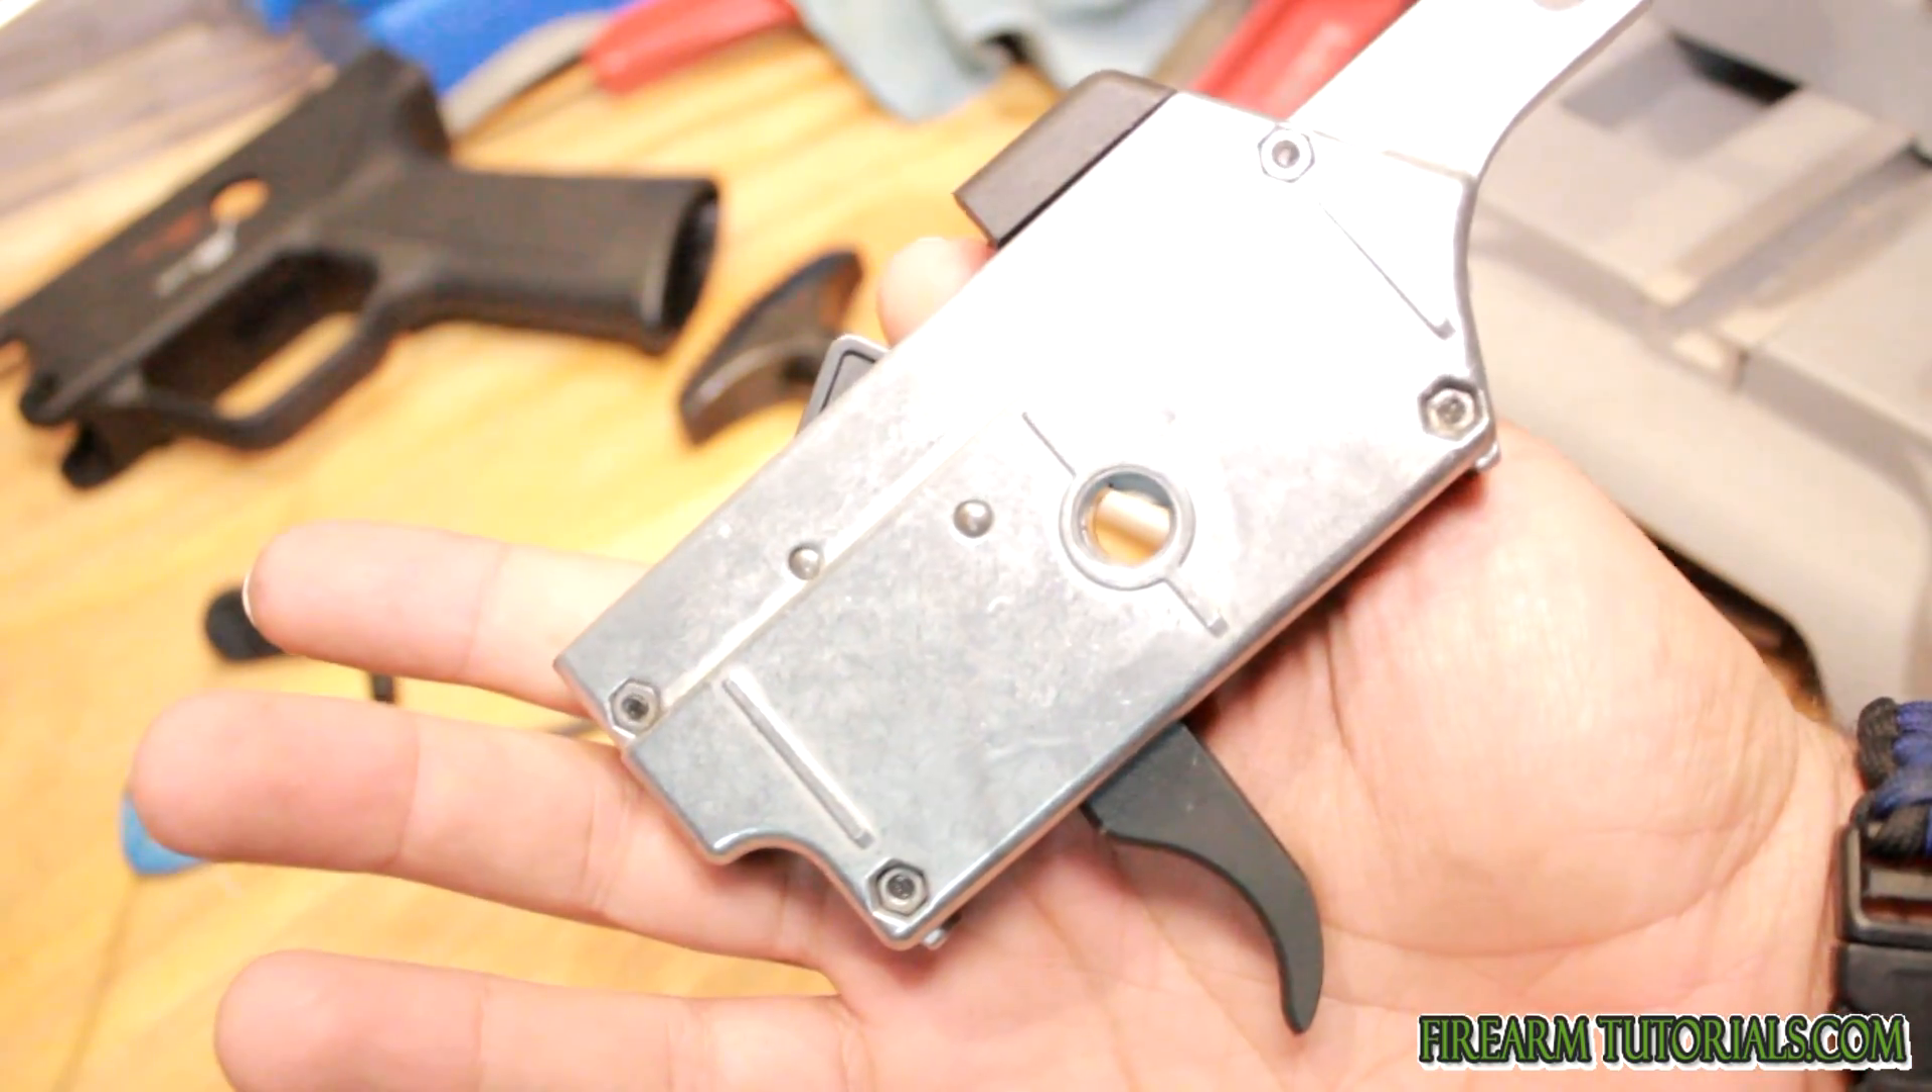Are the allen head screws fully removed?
No.